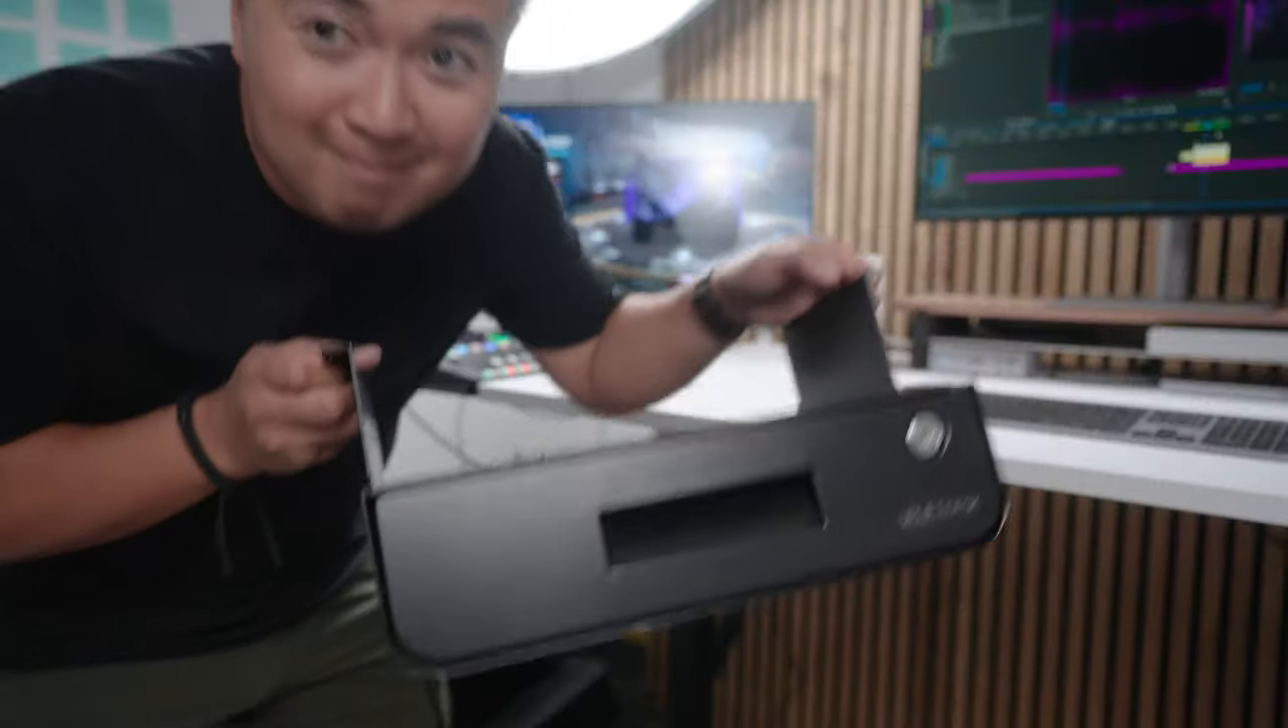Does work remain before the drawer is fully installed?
Yes.